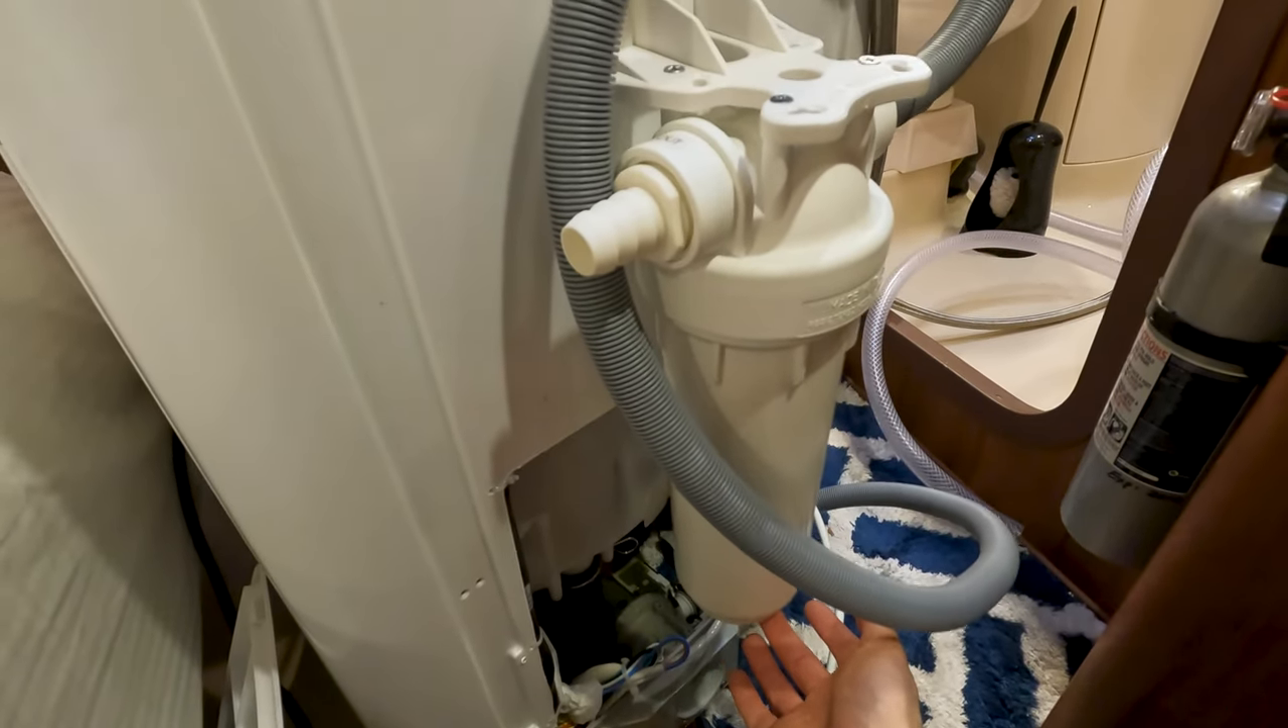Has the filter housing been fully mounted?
Yes.